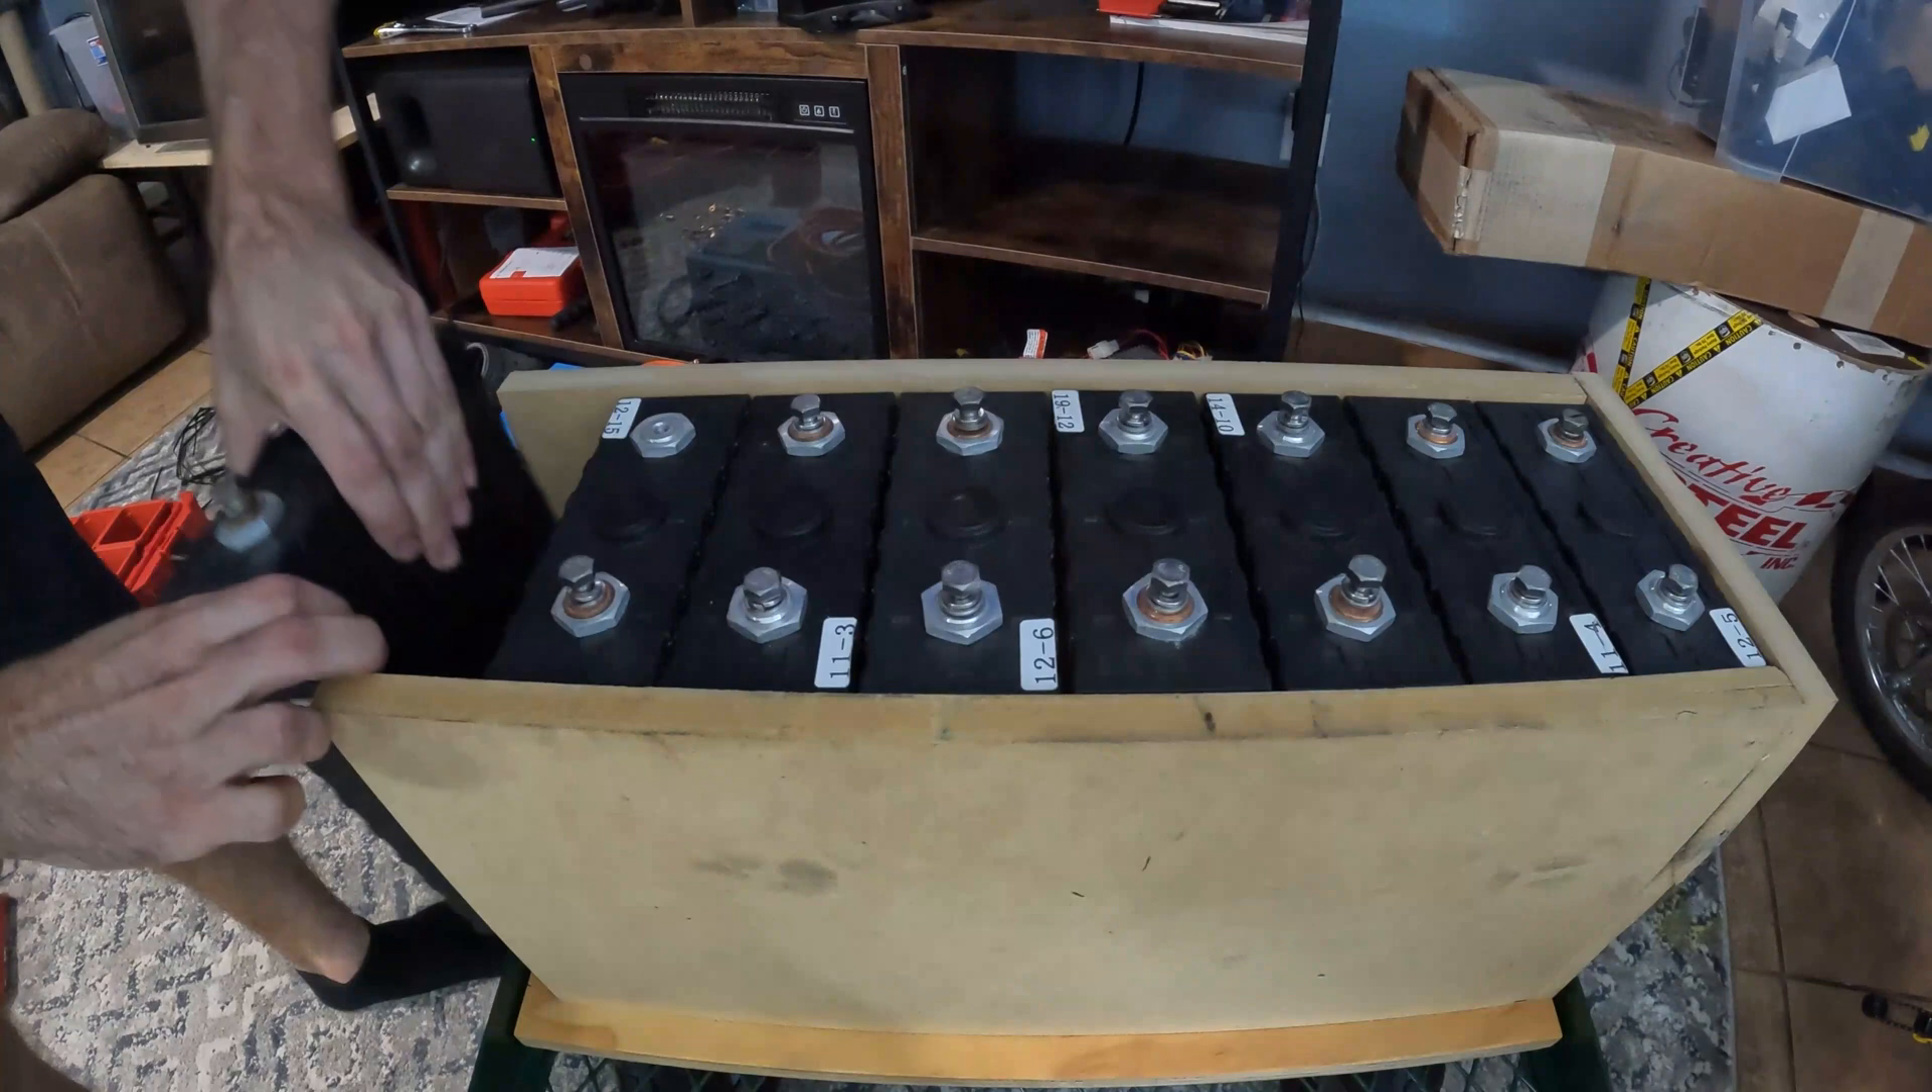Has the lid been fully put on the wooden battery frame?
No.